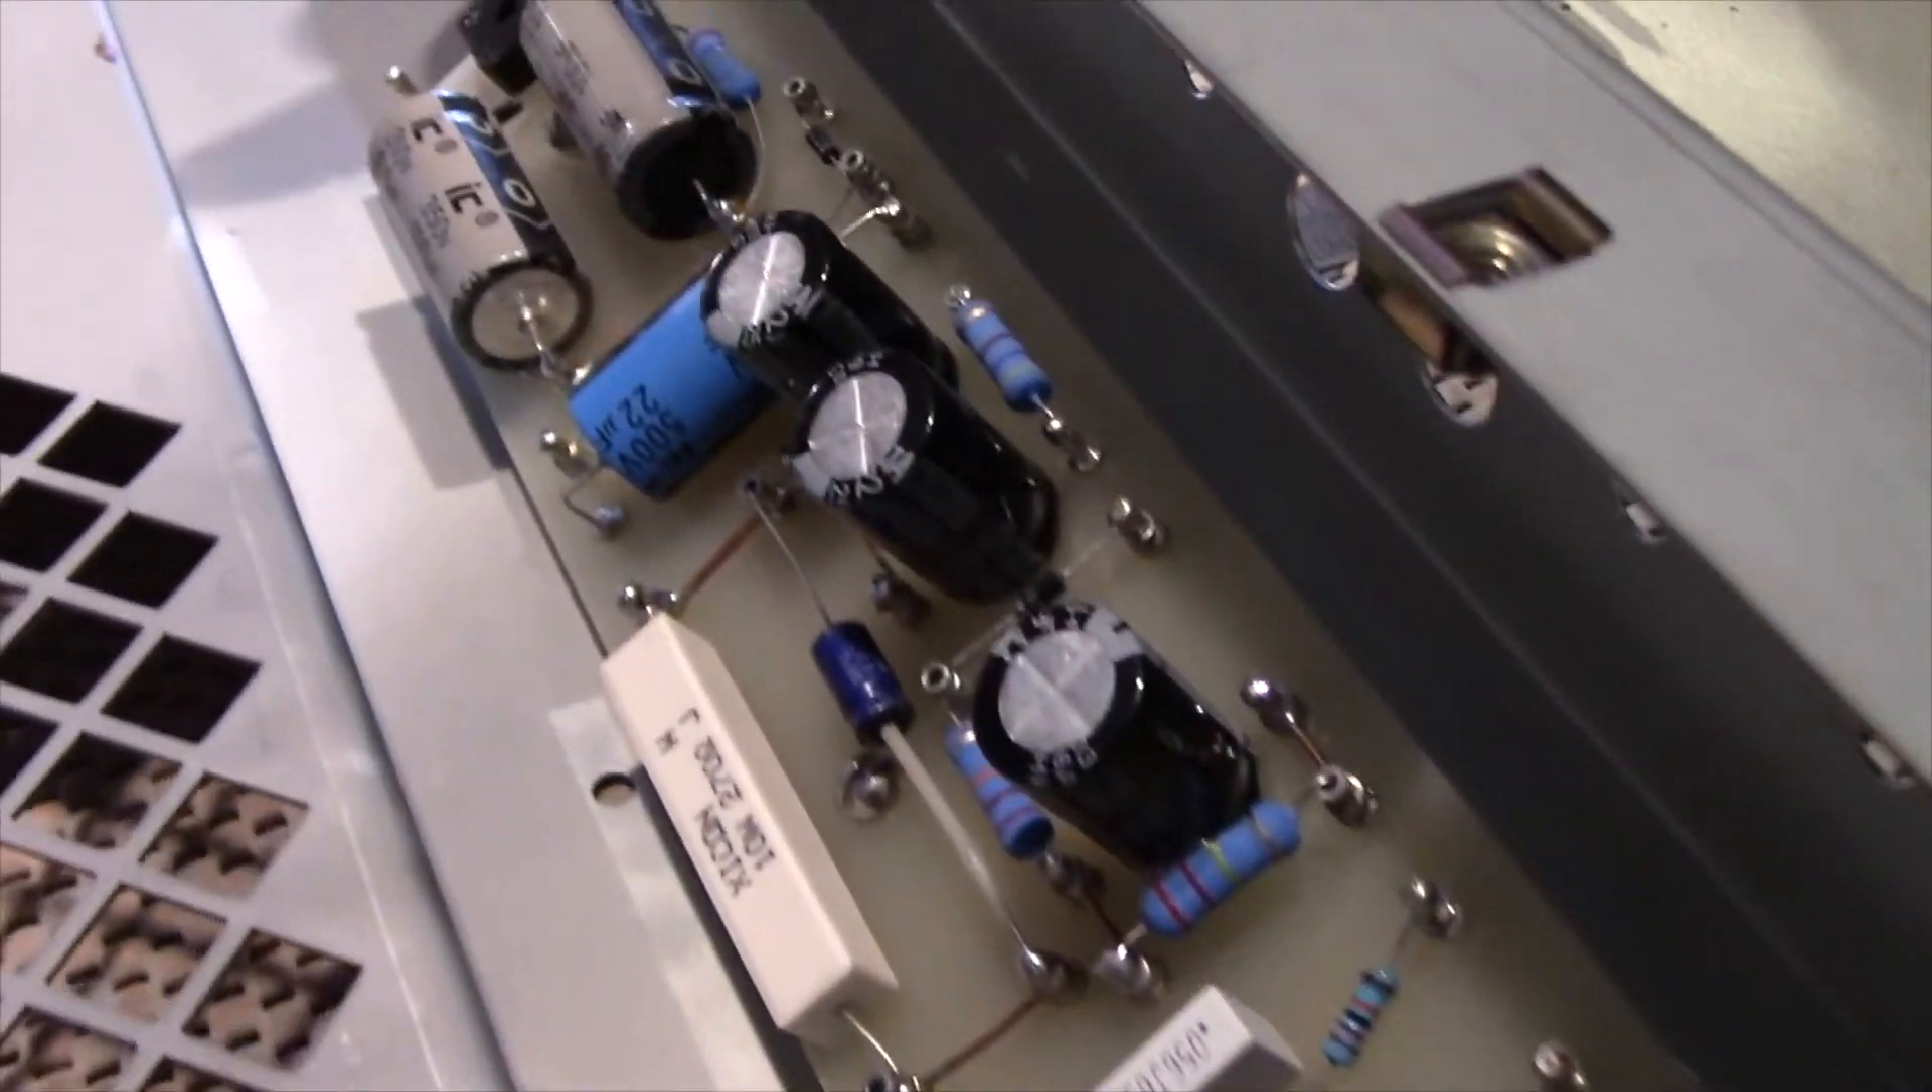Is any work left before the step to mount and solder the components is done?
No.